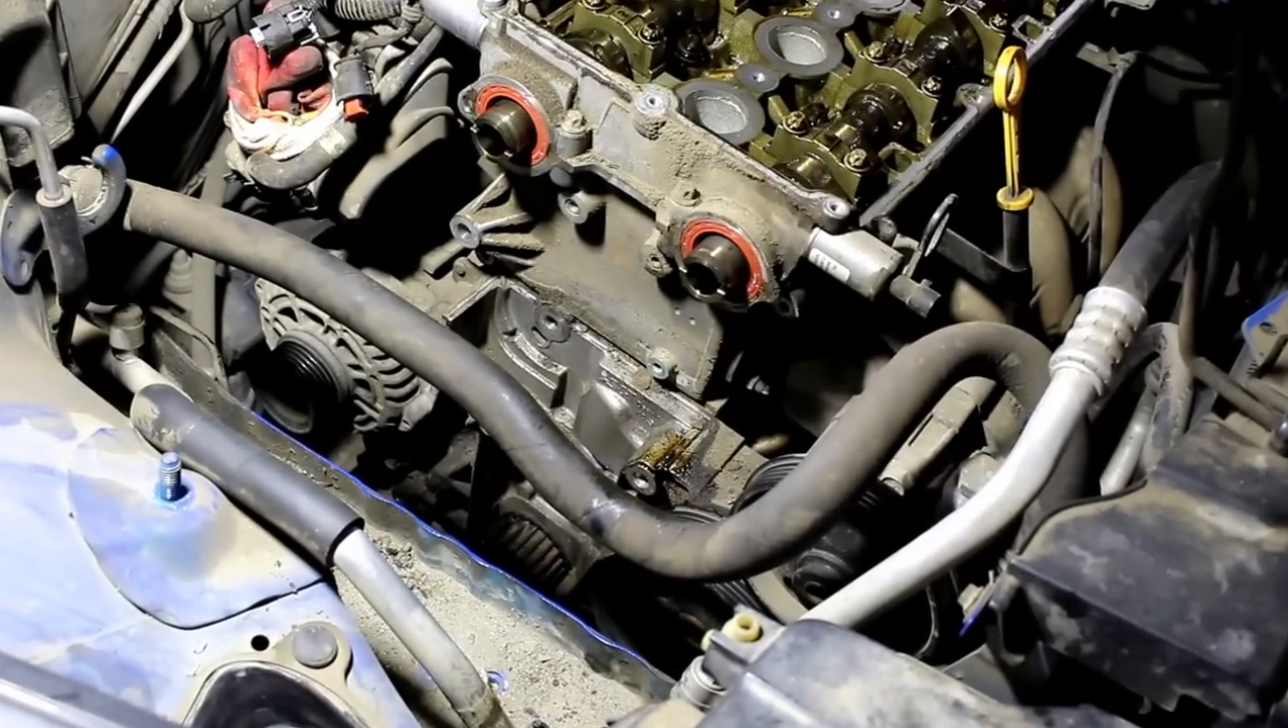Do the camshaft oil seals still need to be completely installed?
No.